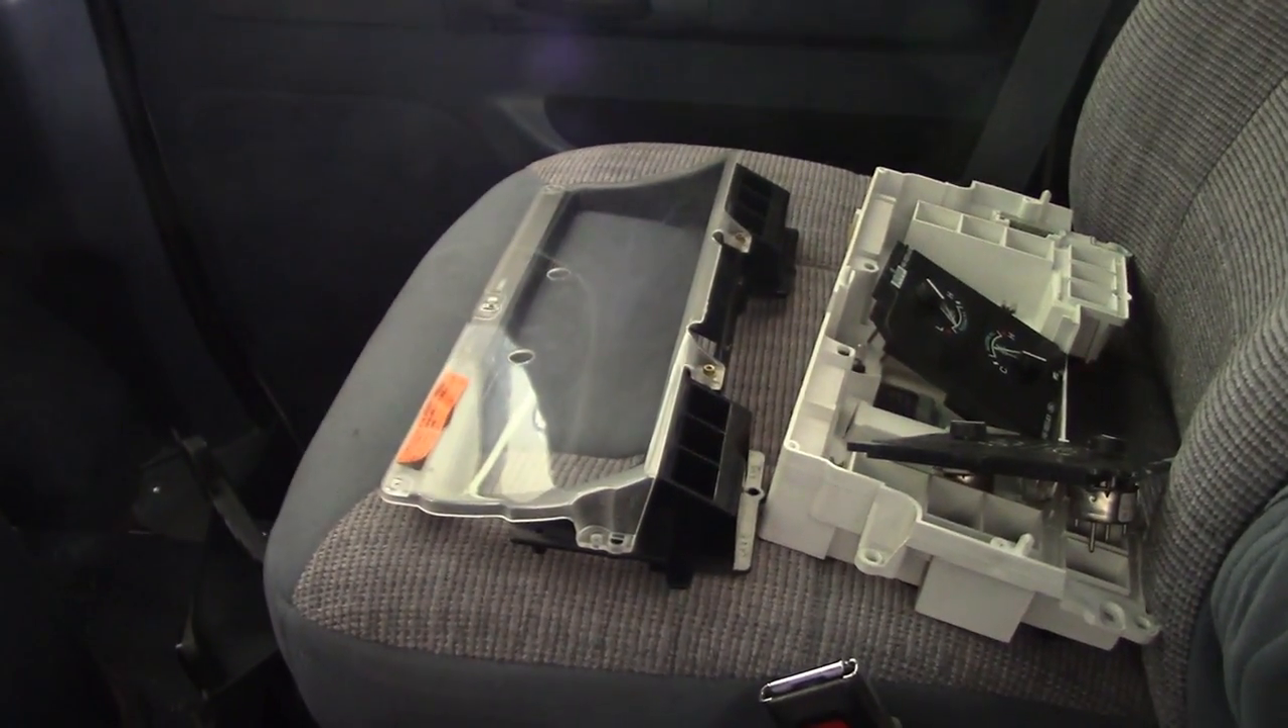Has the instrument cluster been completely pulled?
Yes.